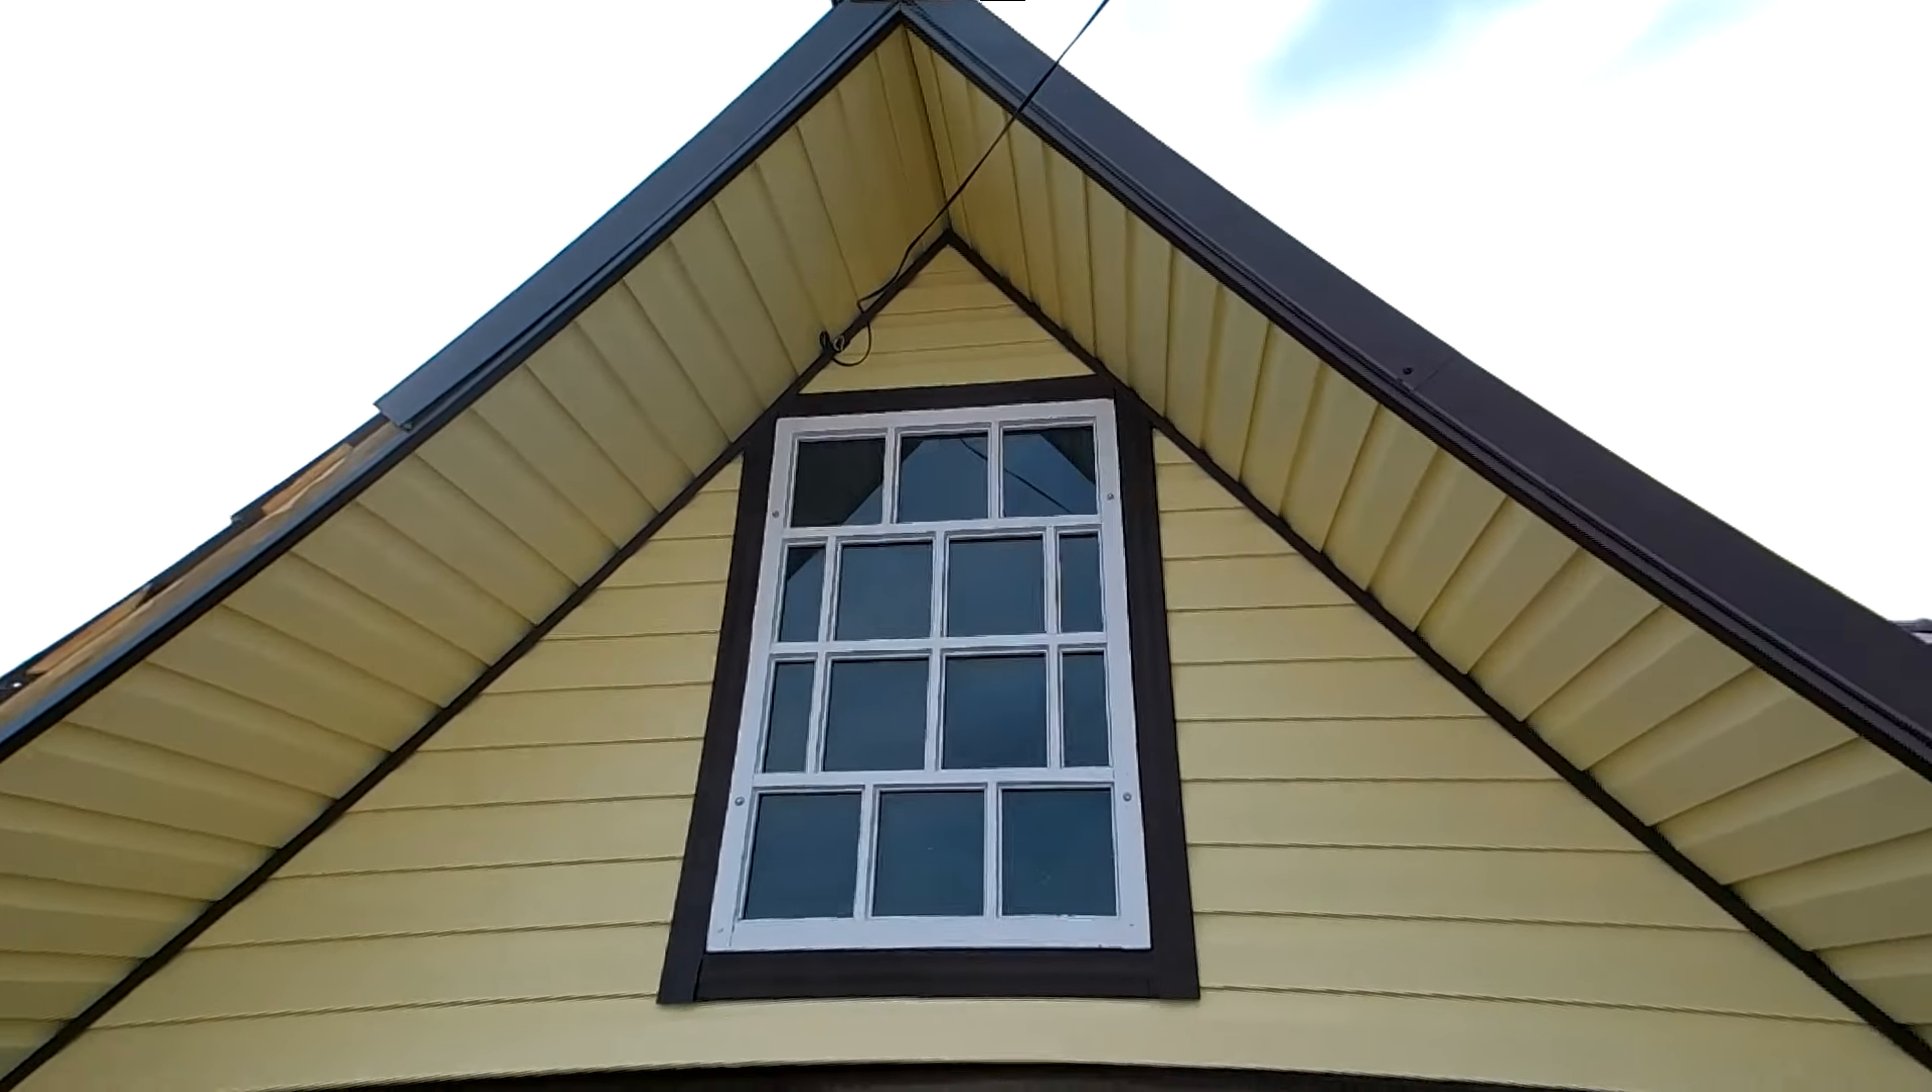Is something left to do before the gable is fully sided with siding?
No.